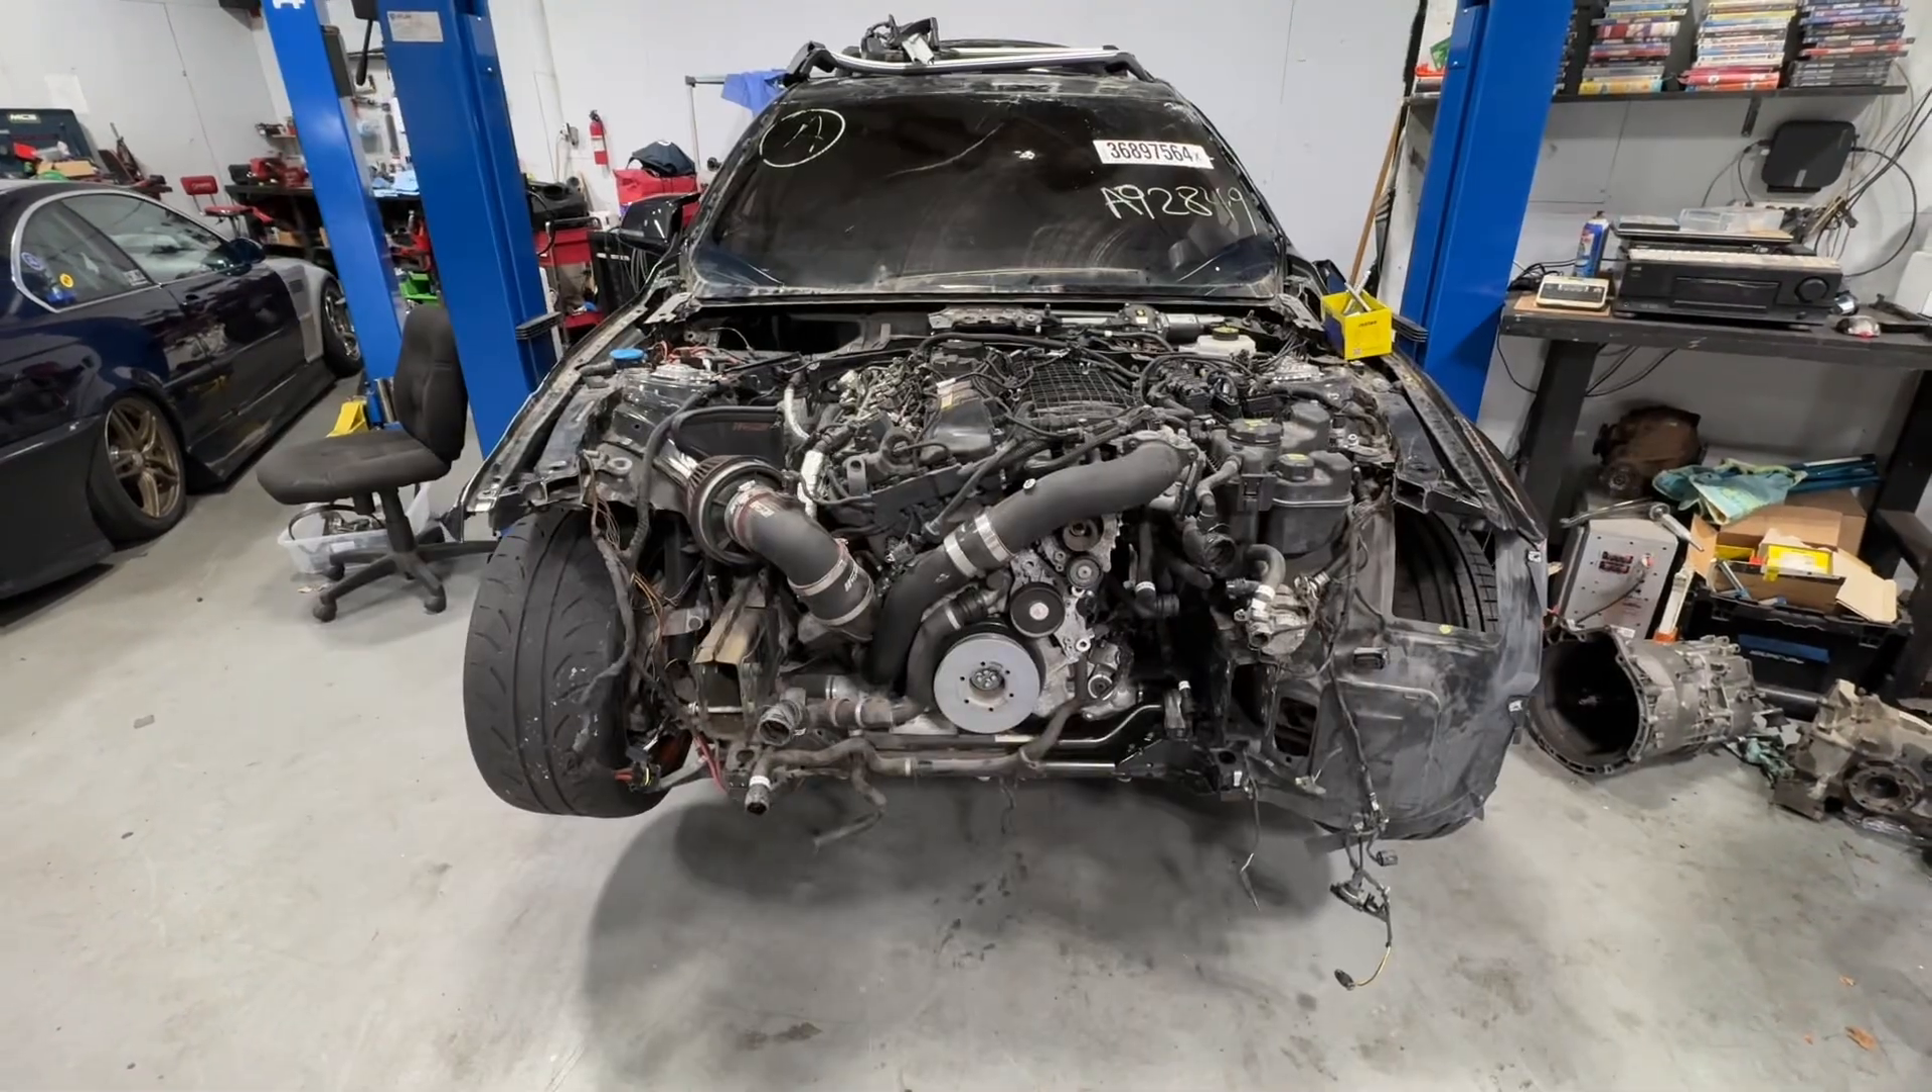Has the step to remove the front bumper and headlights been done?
Yes.